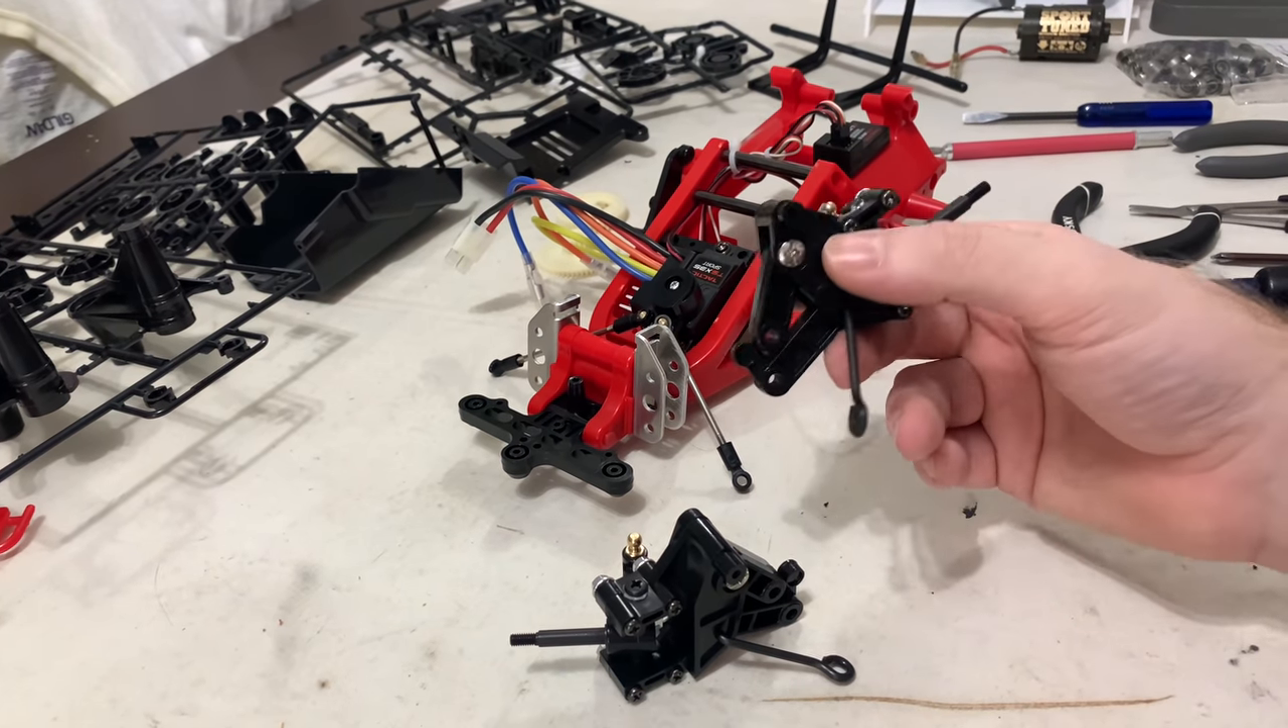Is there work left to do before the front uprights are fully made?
No.